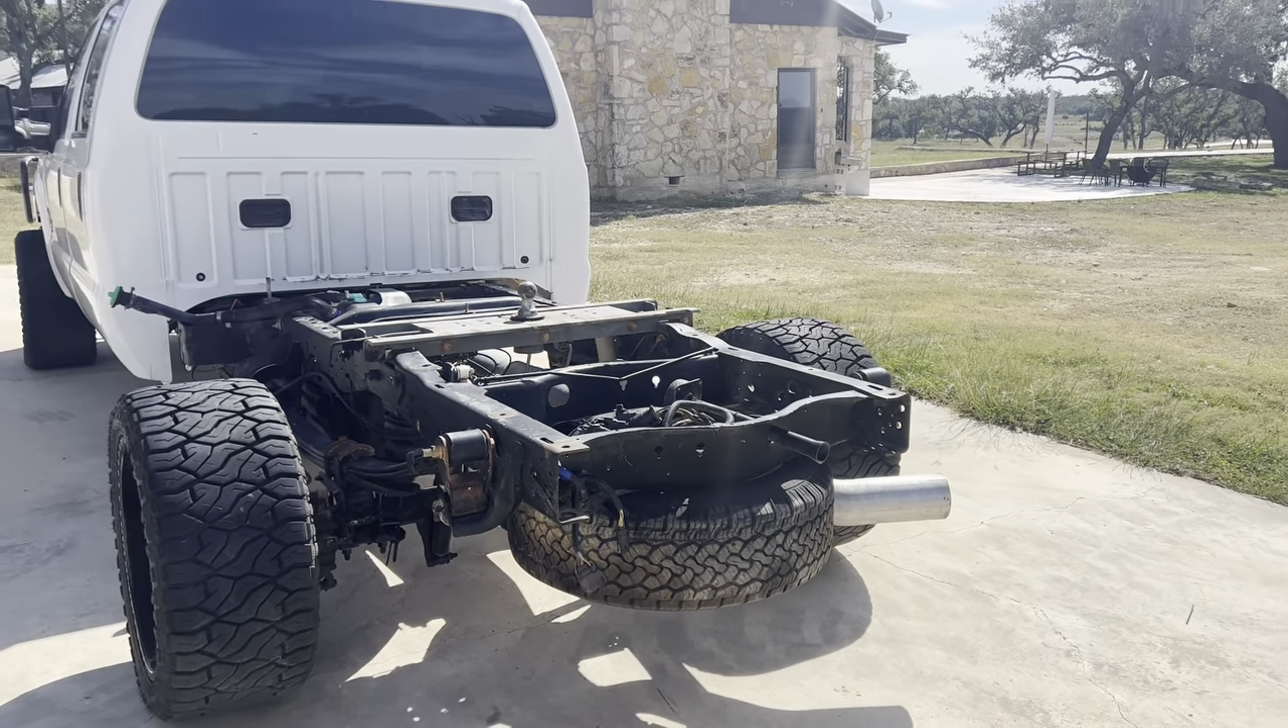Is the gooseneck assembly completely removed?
No.